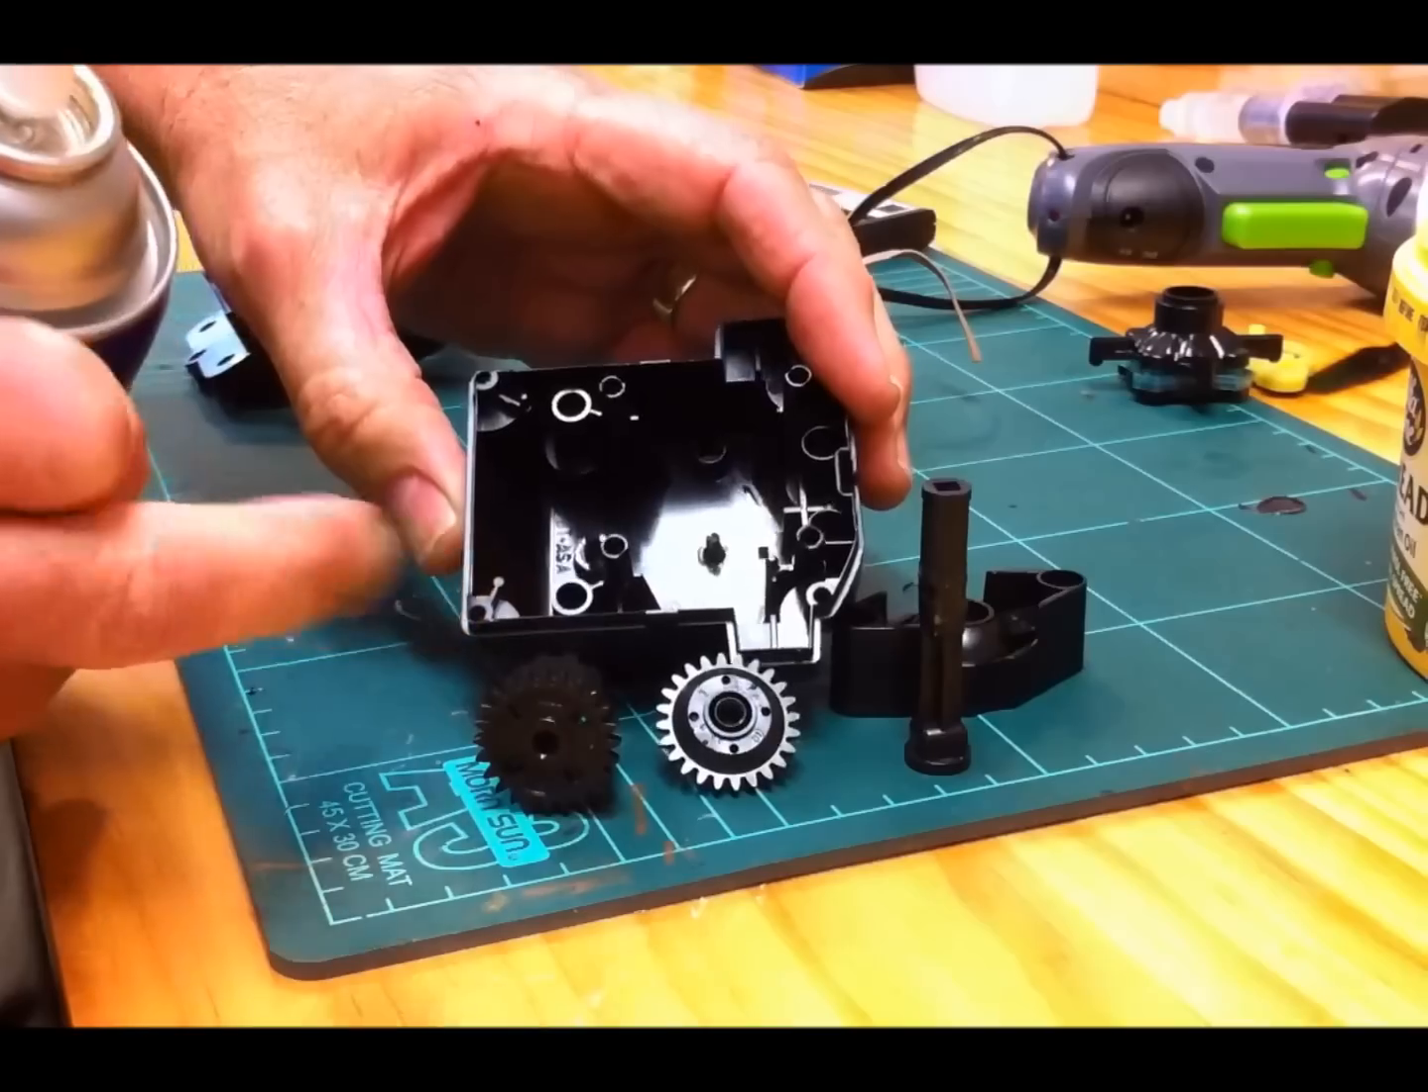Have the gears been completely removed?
Yes.